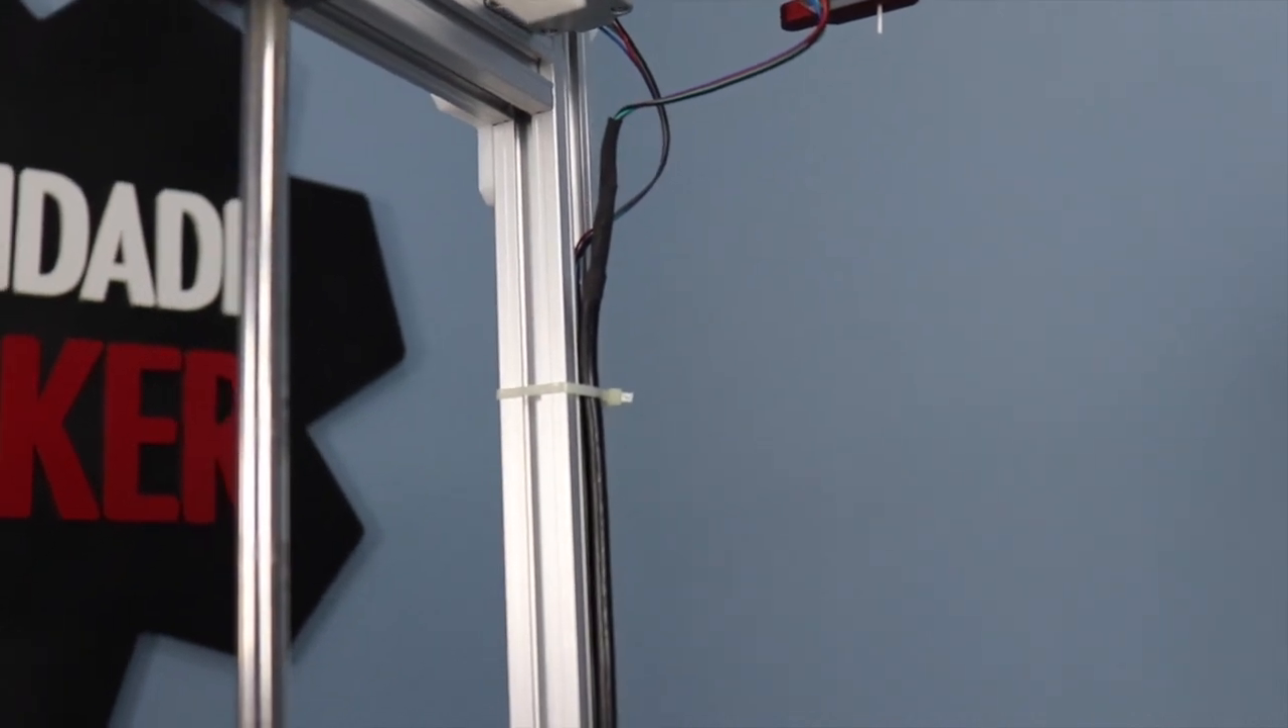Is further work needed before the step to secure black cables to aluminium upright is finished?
No.